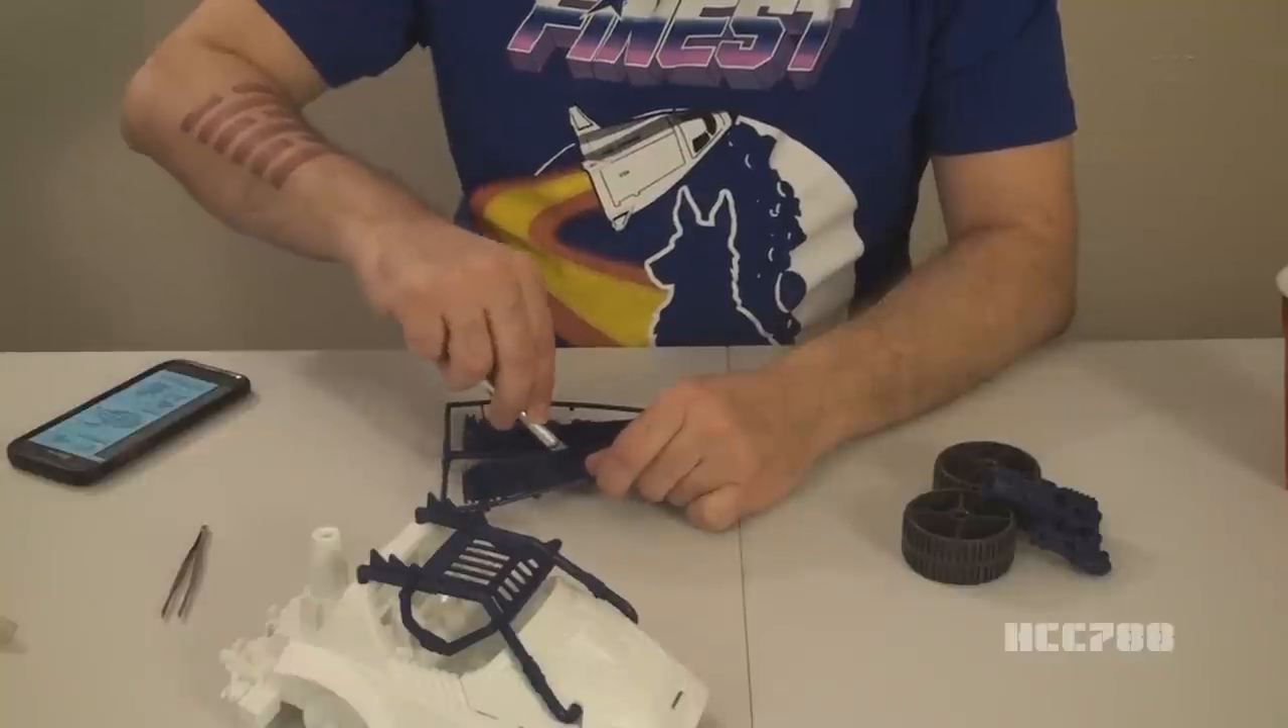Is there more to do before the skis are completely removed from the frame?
Yes.